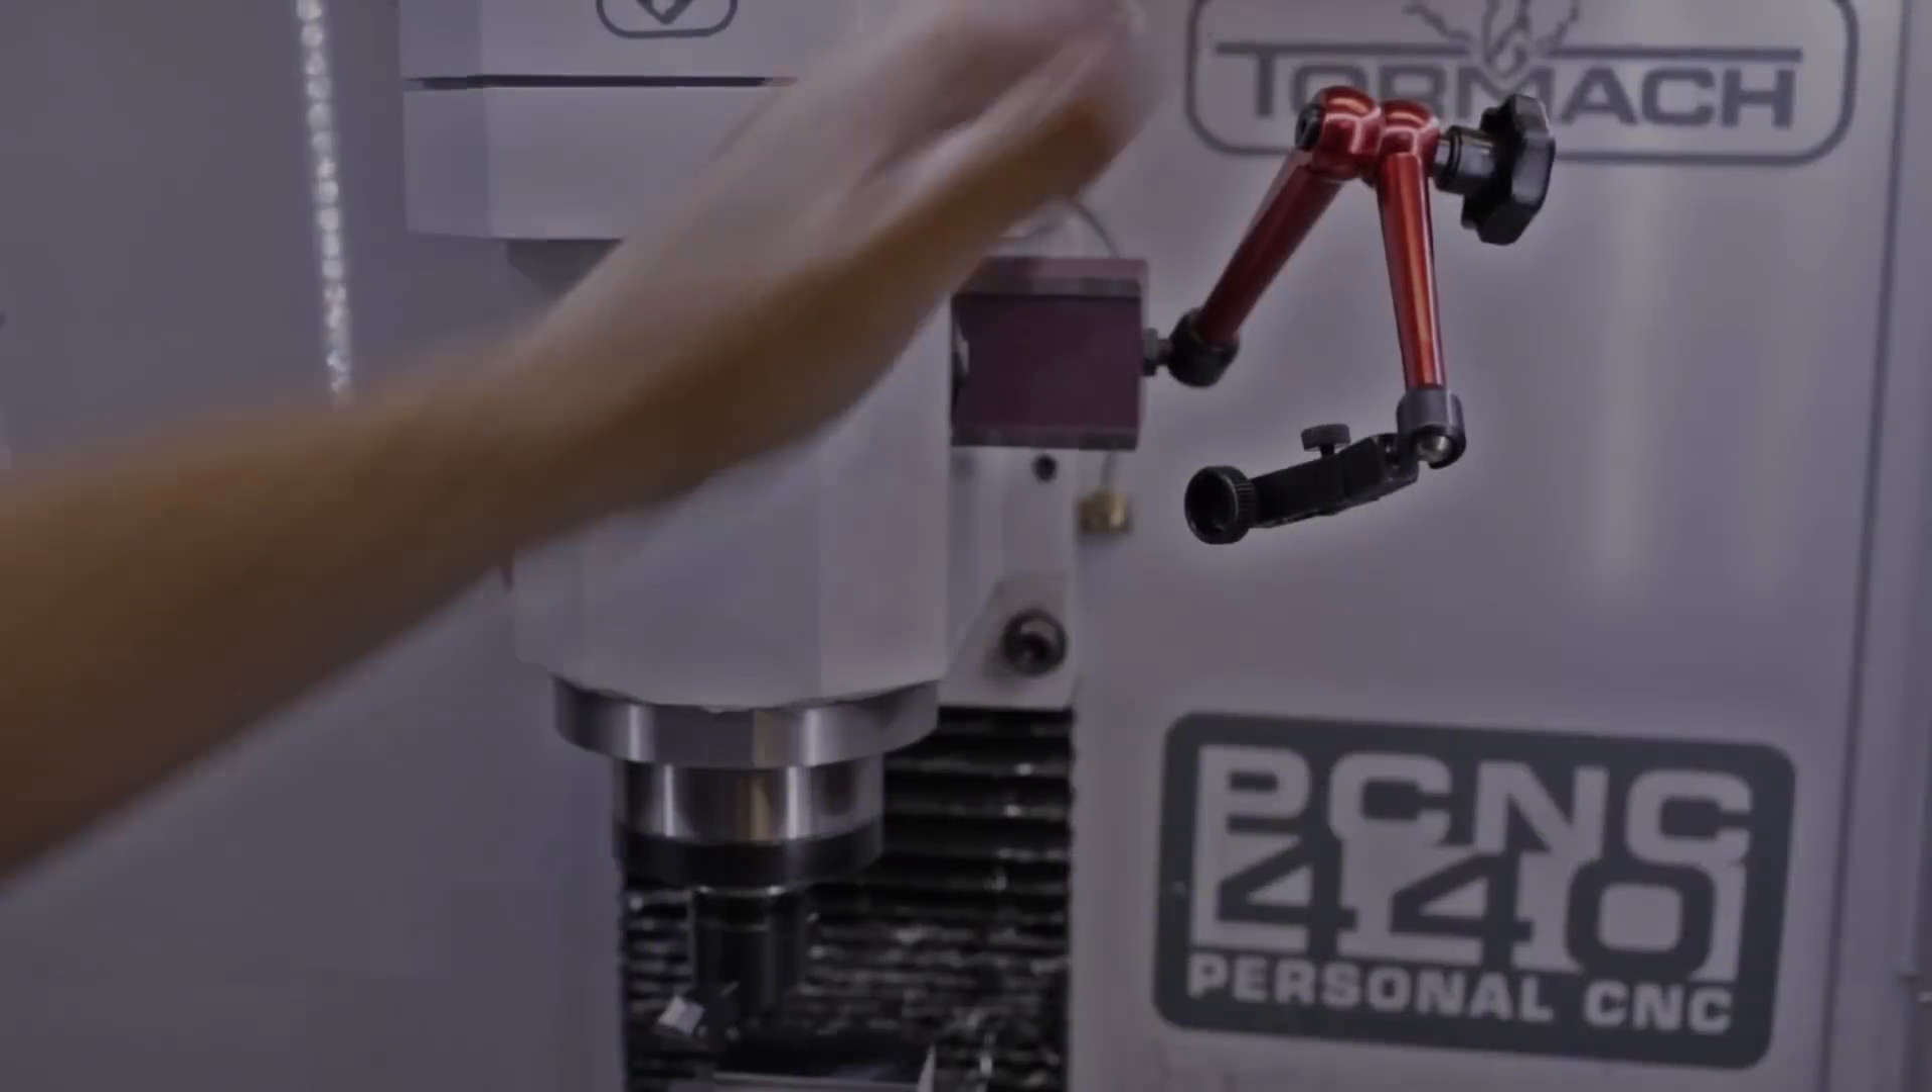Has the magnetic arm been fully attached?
Yes.